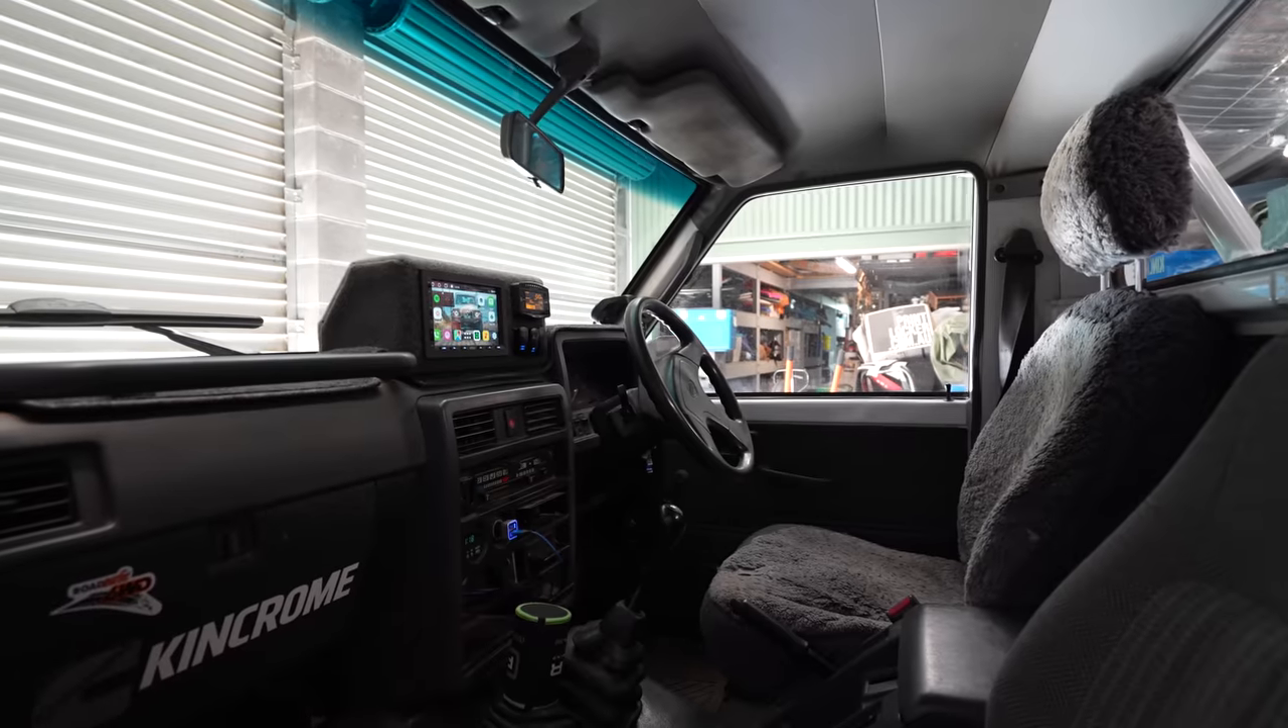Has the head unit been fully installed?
Yes.